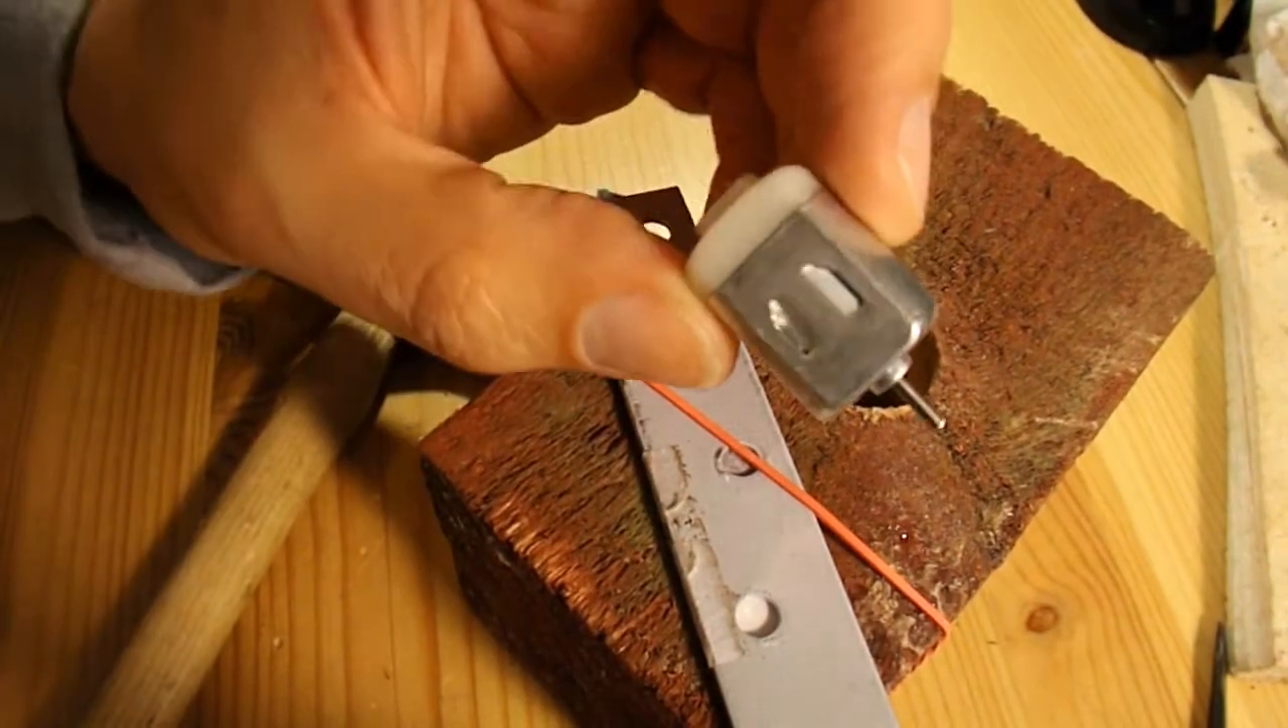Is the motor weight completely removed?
Yes.